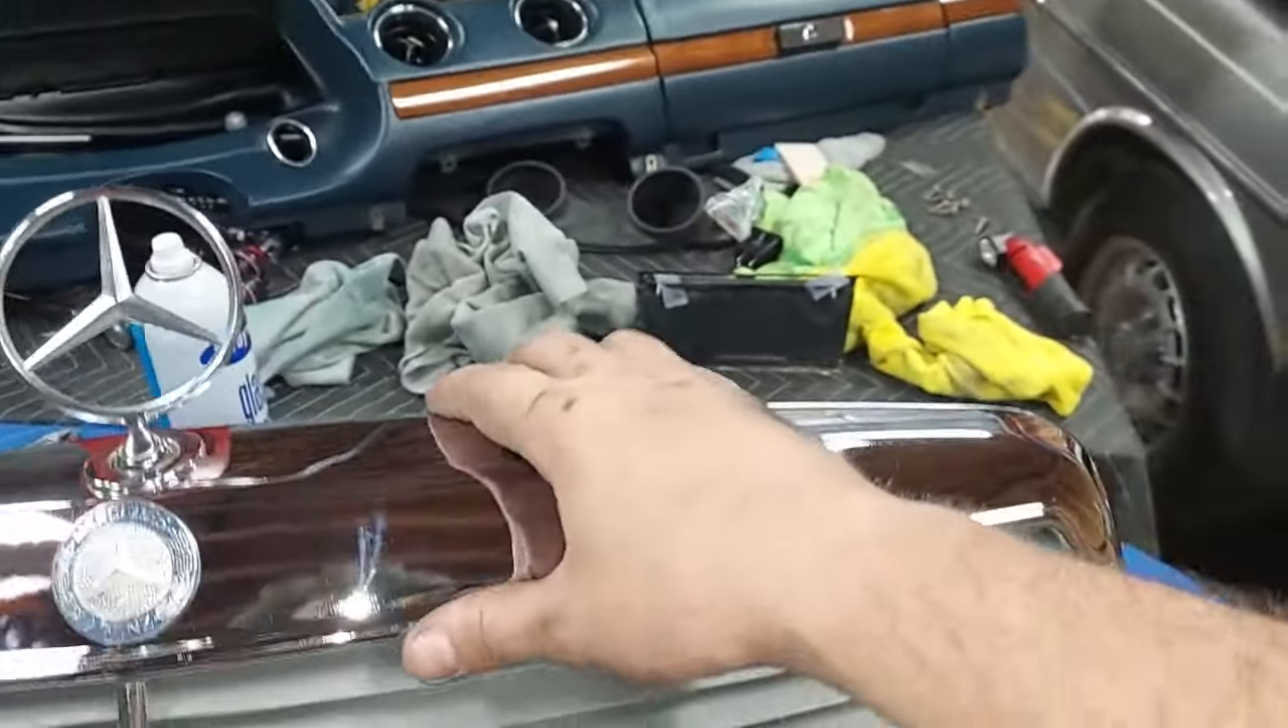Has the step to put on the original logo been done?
Yes.